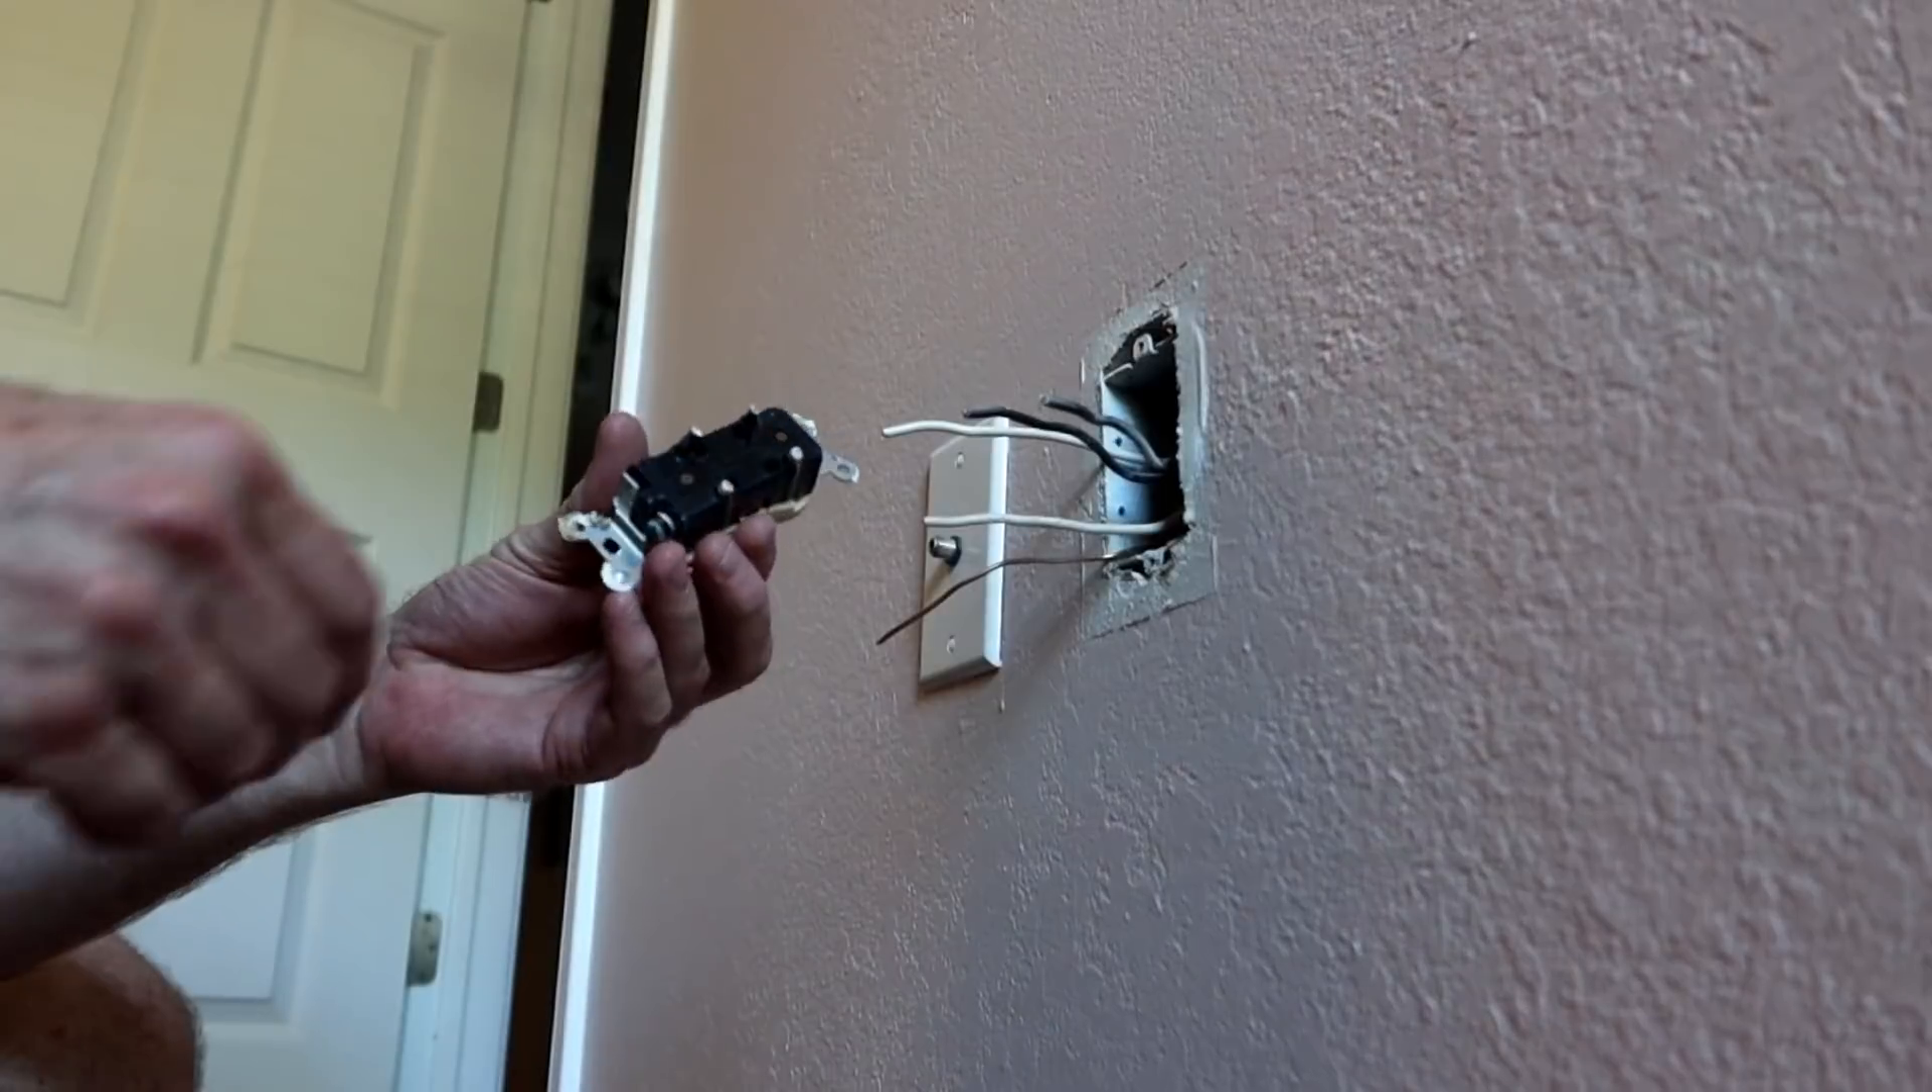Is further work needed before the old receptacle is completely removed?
No.